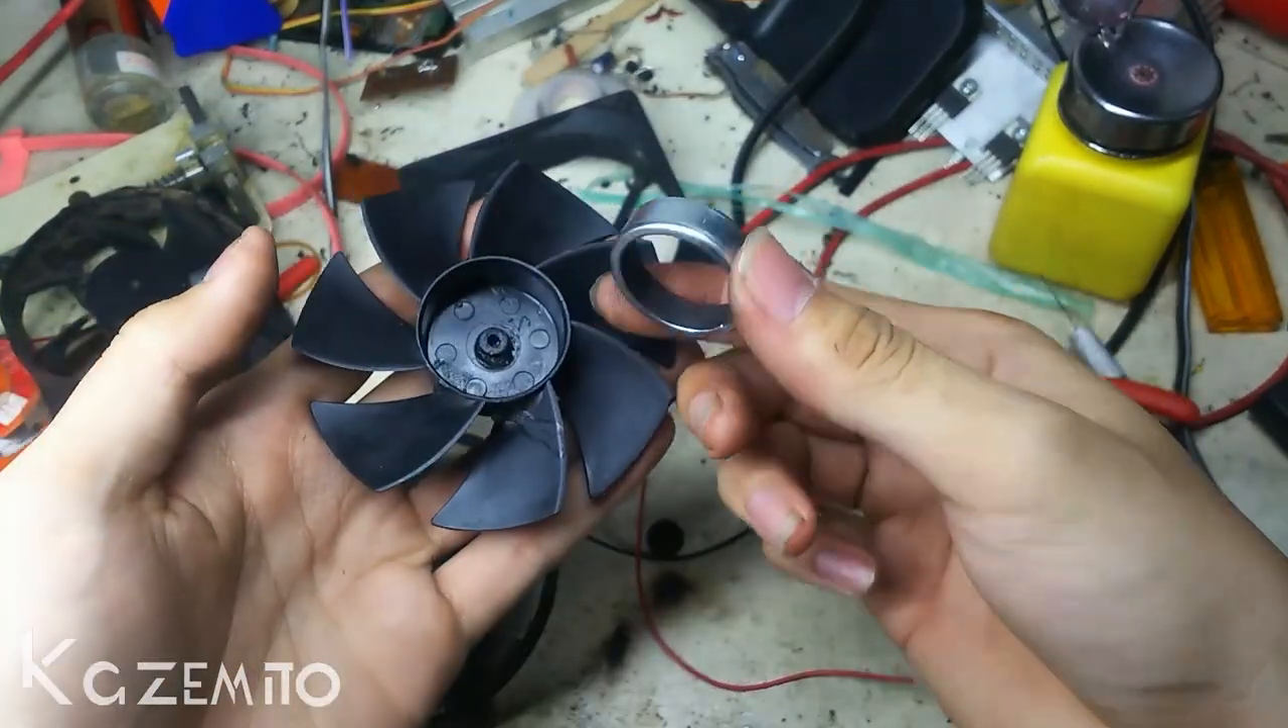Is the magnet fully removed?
Yes.